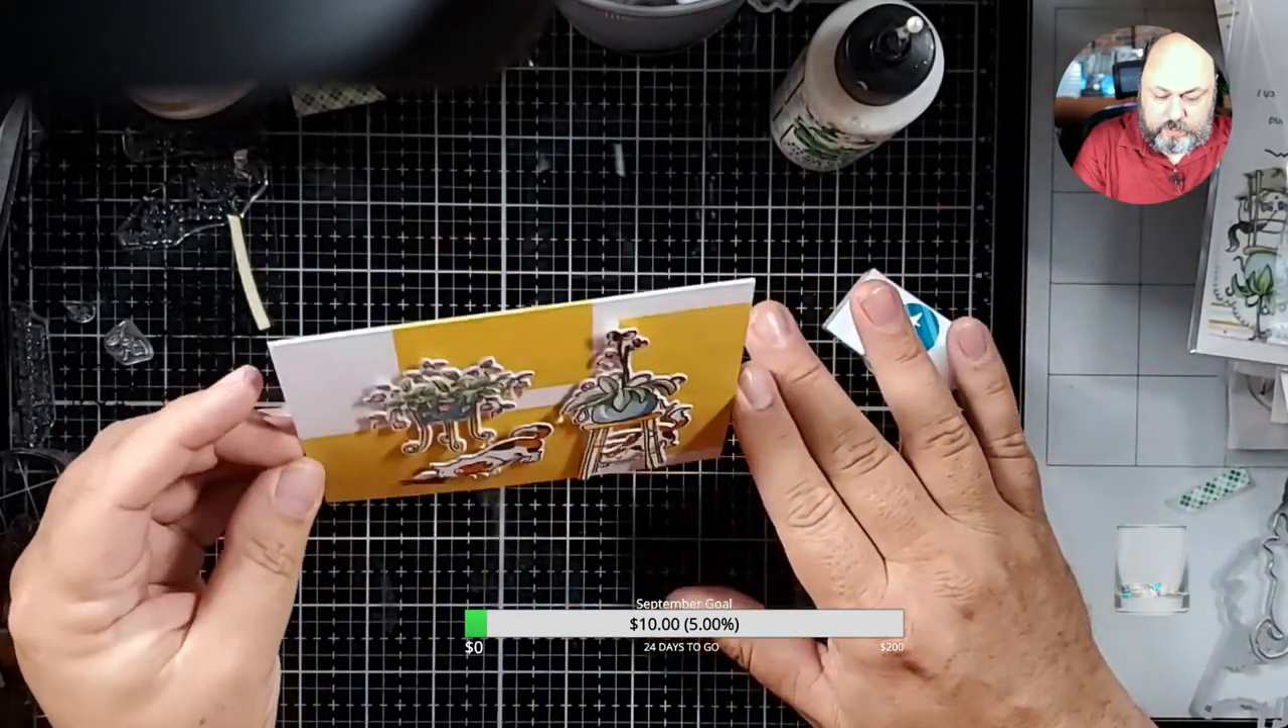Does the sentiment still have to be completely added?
Yes.